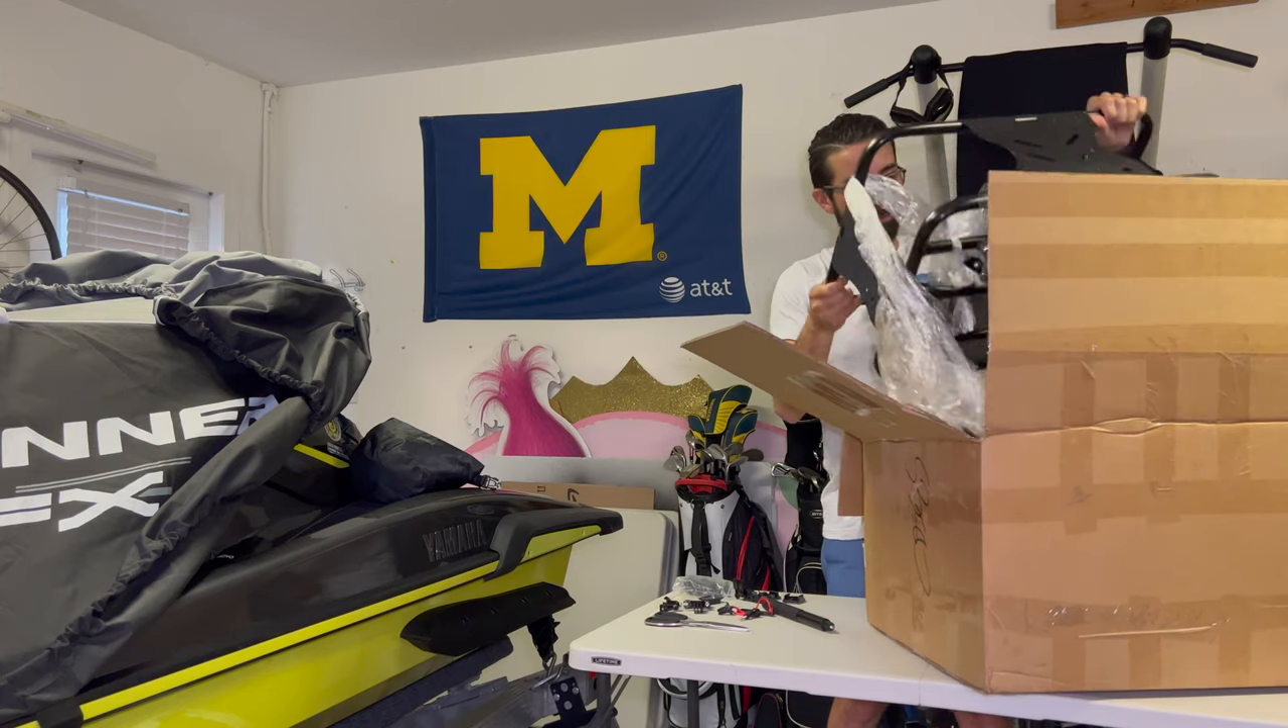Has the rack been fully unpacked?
No.